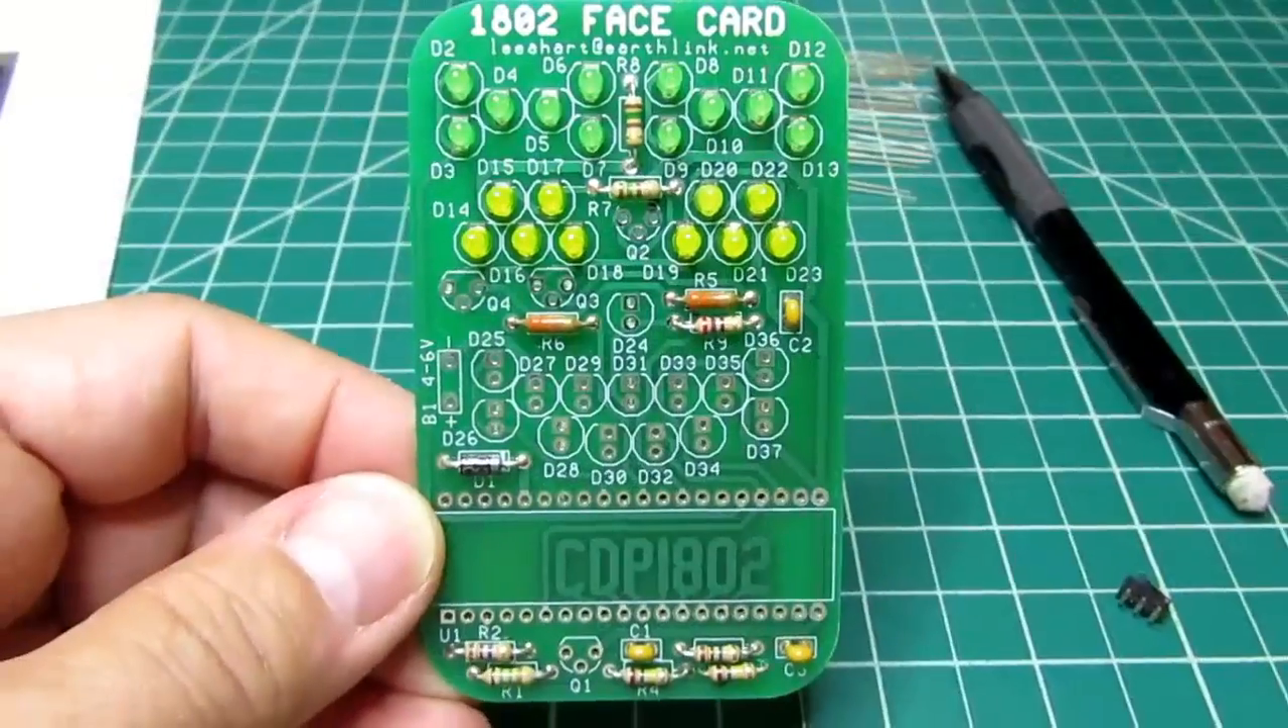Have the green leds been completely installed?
Yes.